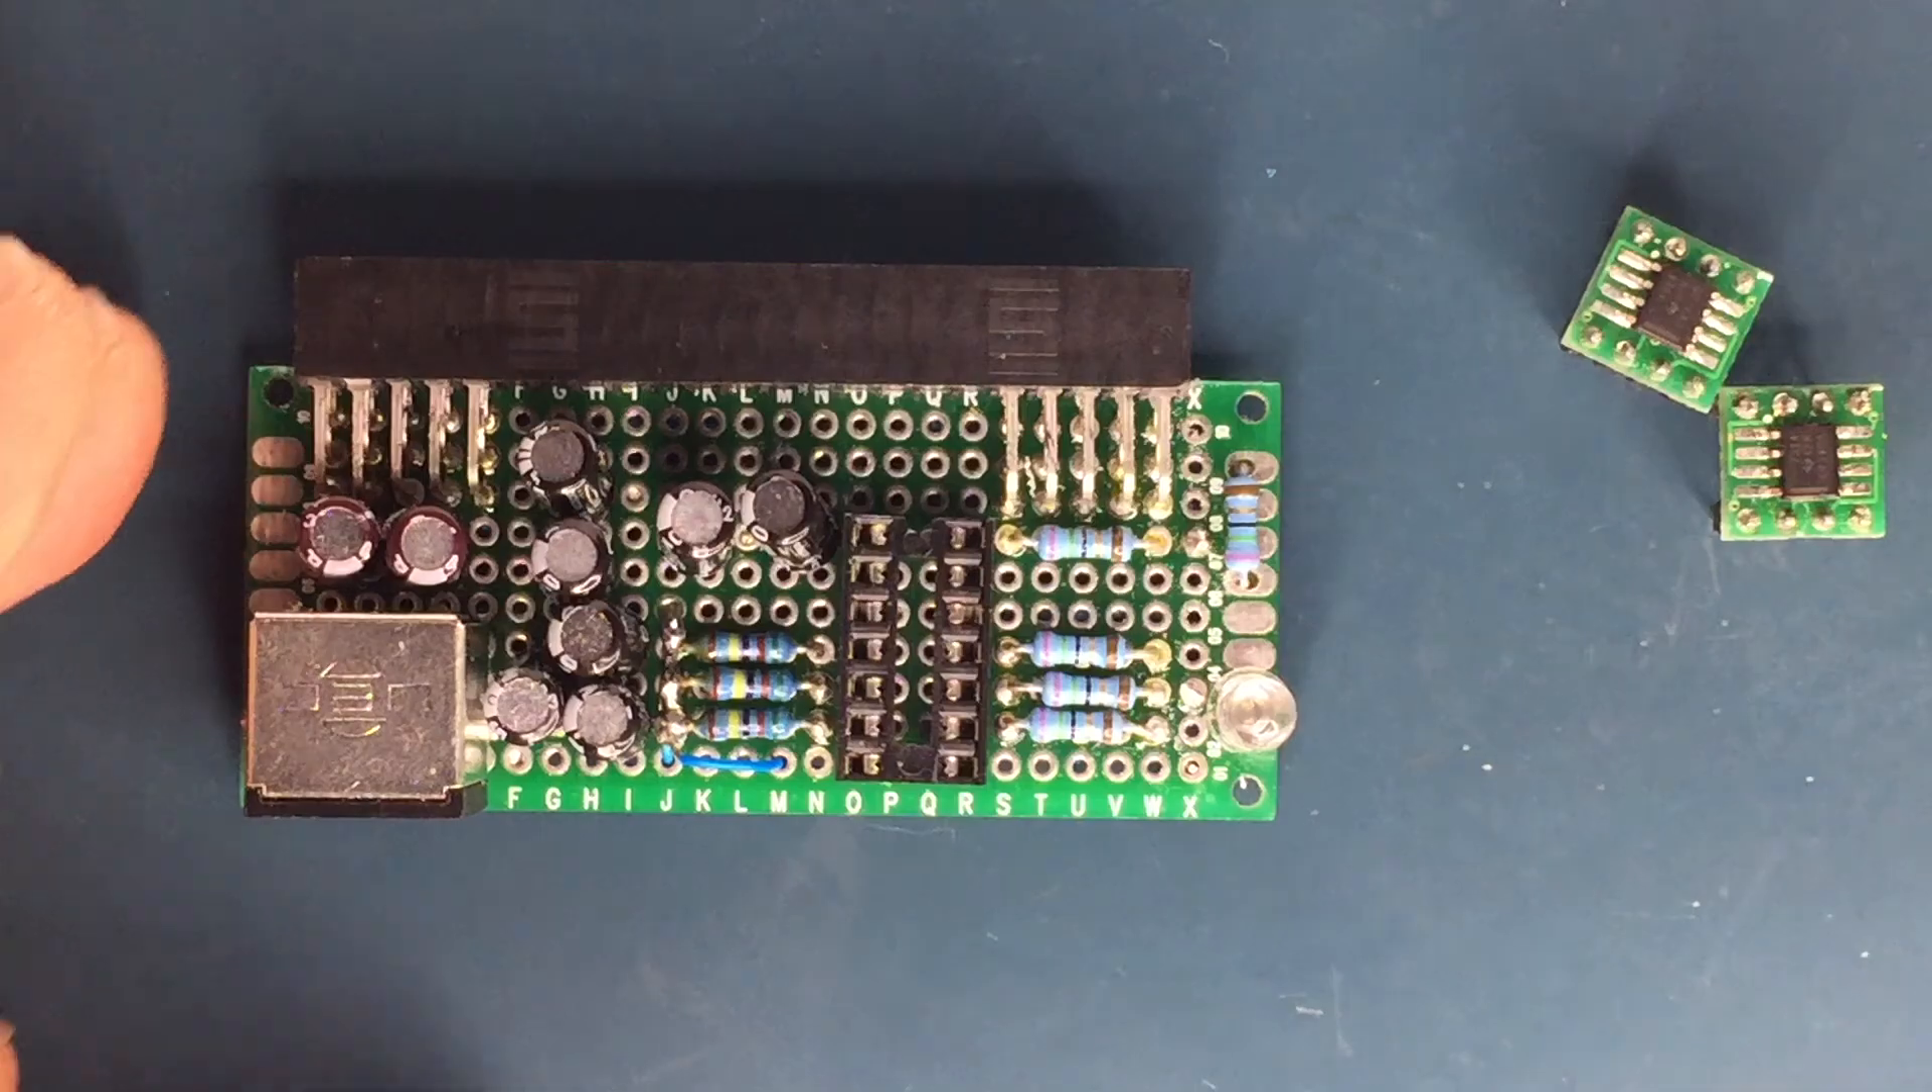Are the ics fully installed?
No.